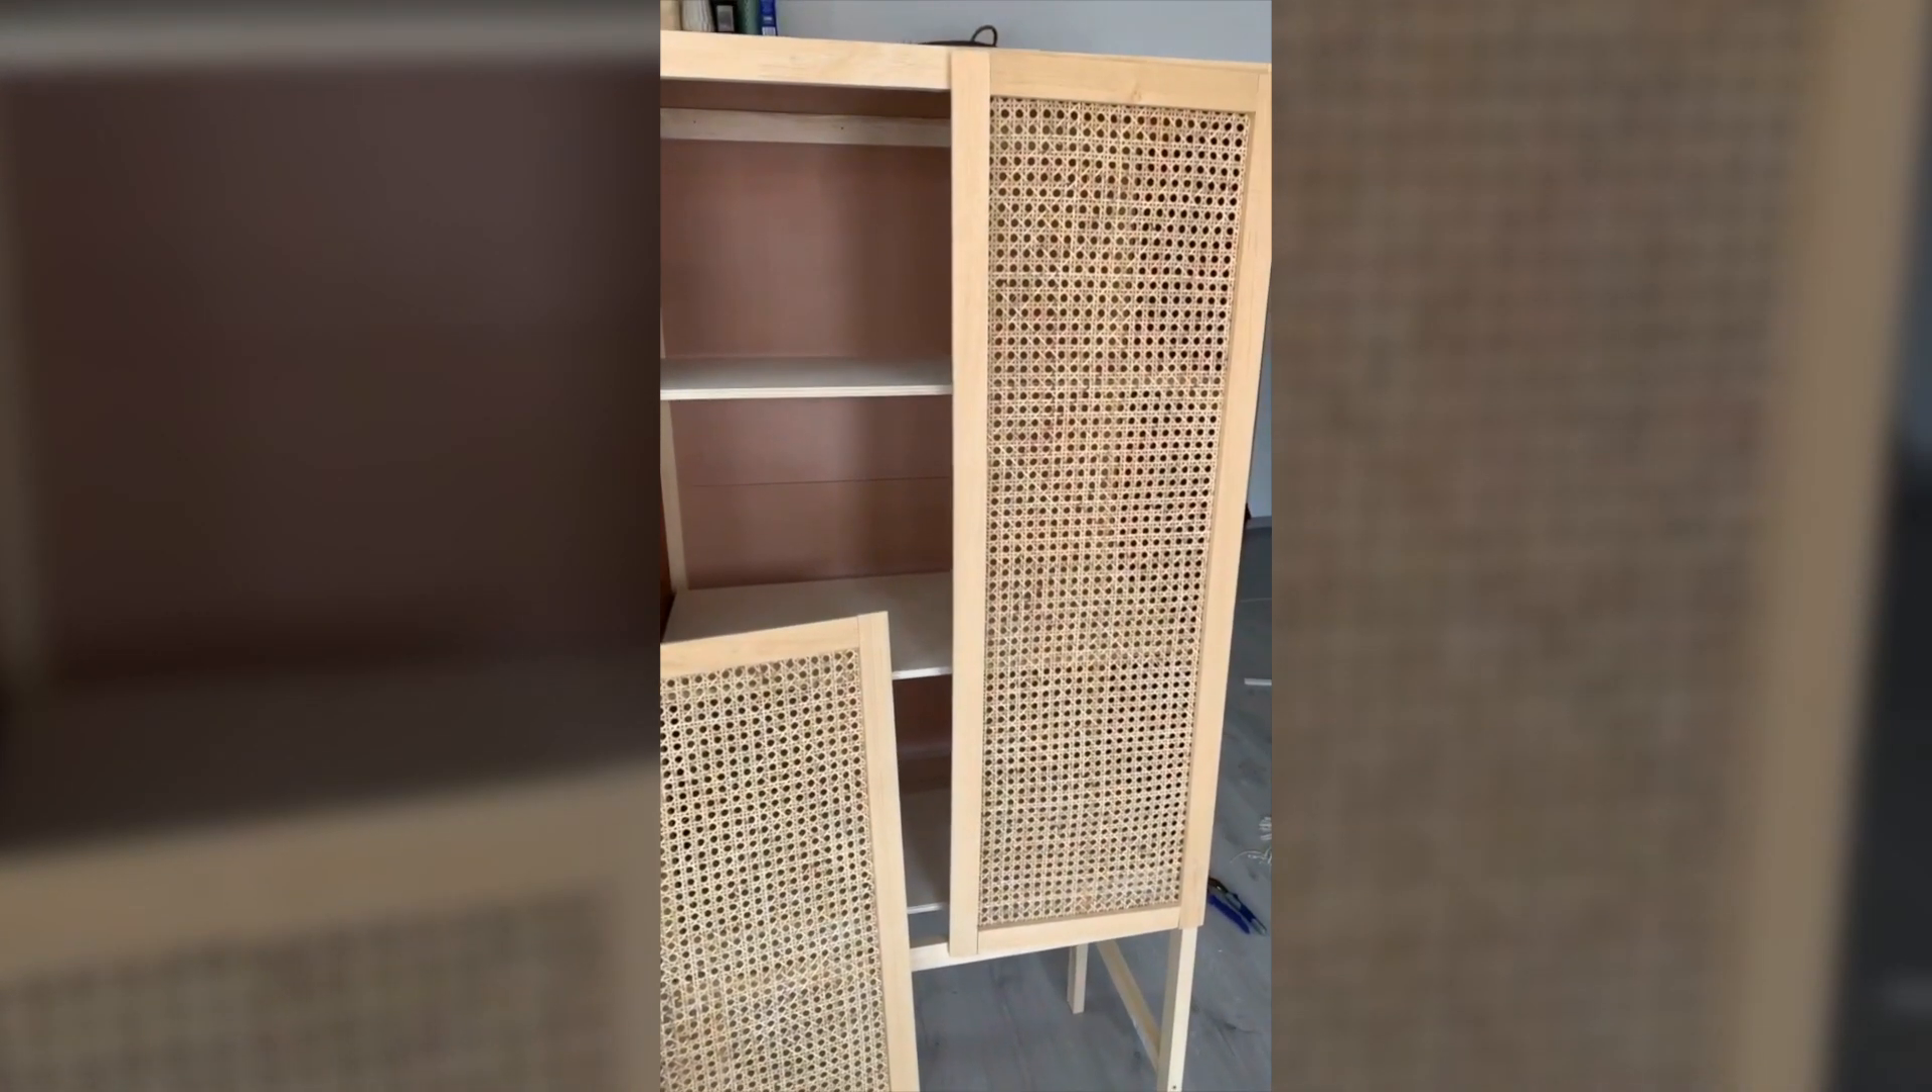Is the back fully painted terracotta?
Yes.